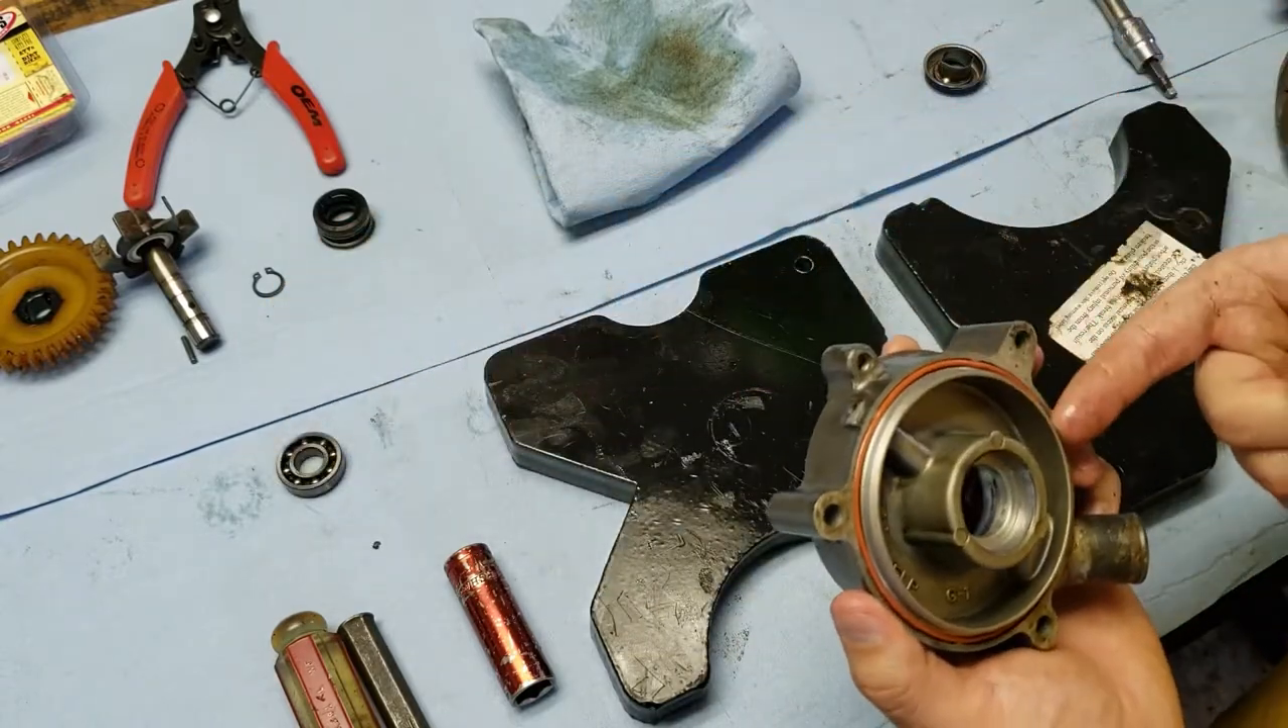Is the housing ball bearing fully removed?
Yes.